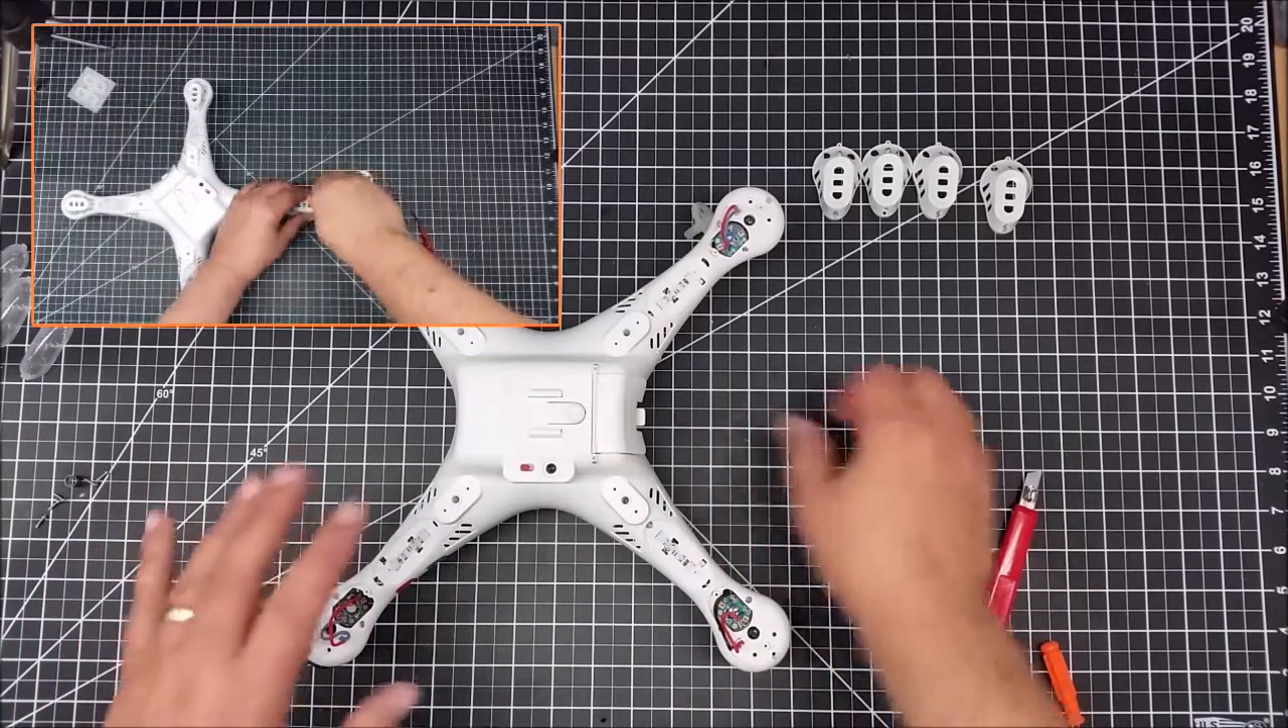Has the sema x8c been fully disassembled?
No.